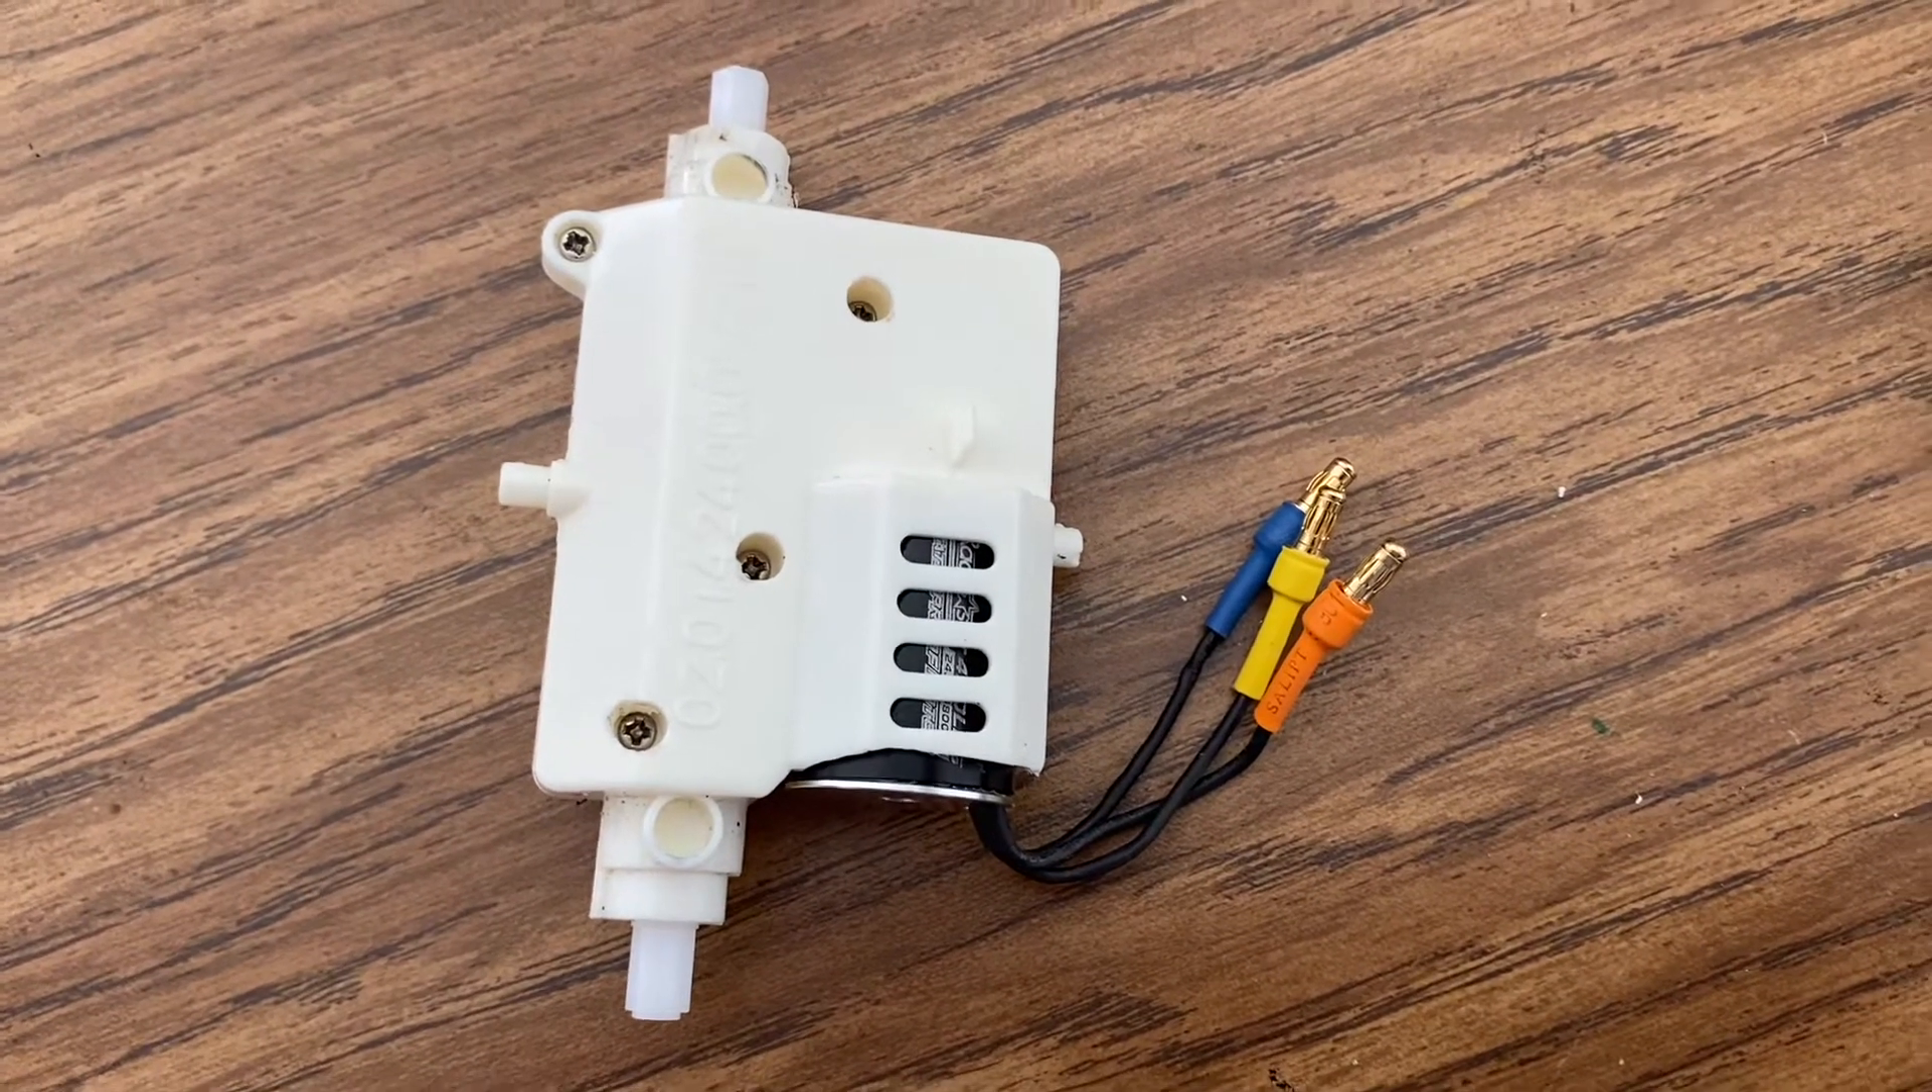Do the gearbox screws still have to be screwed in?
No.